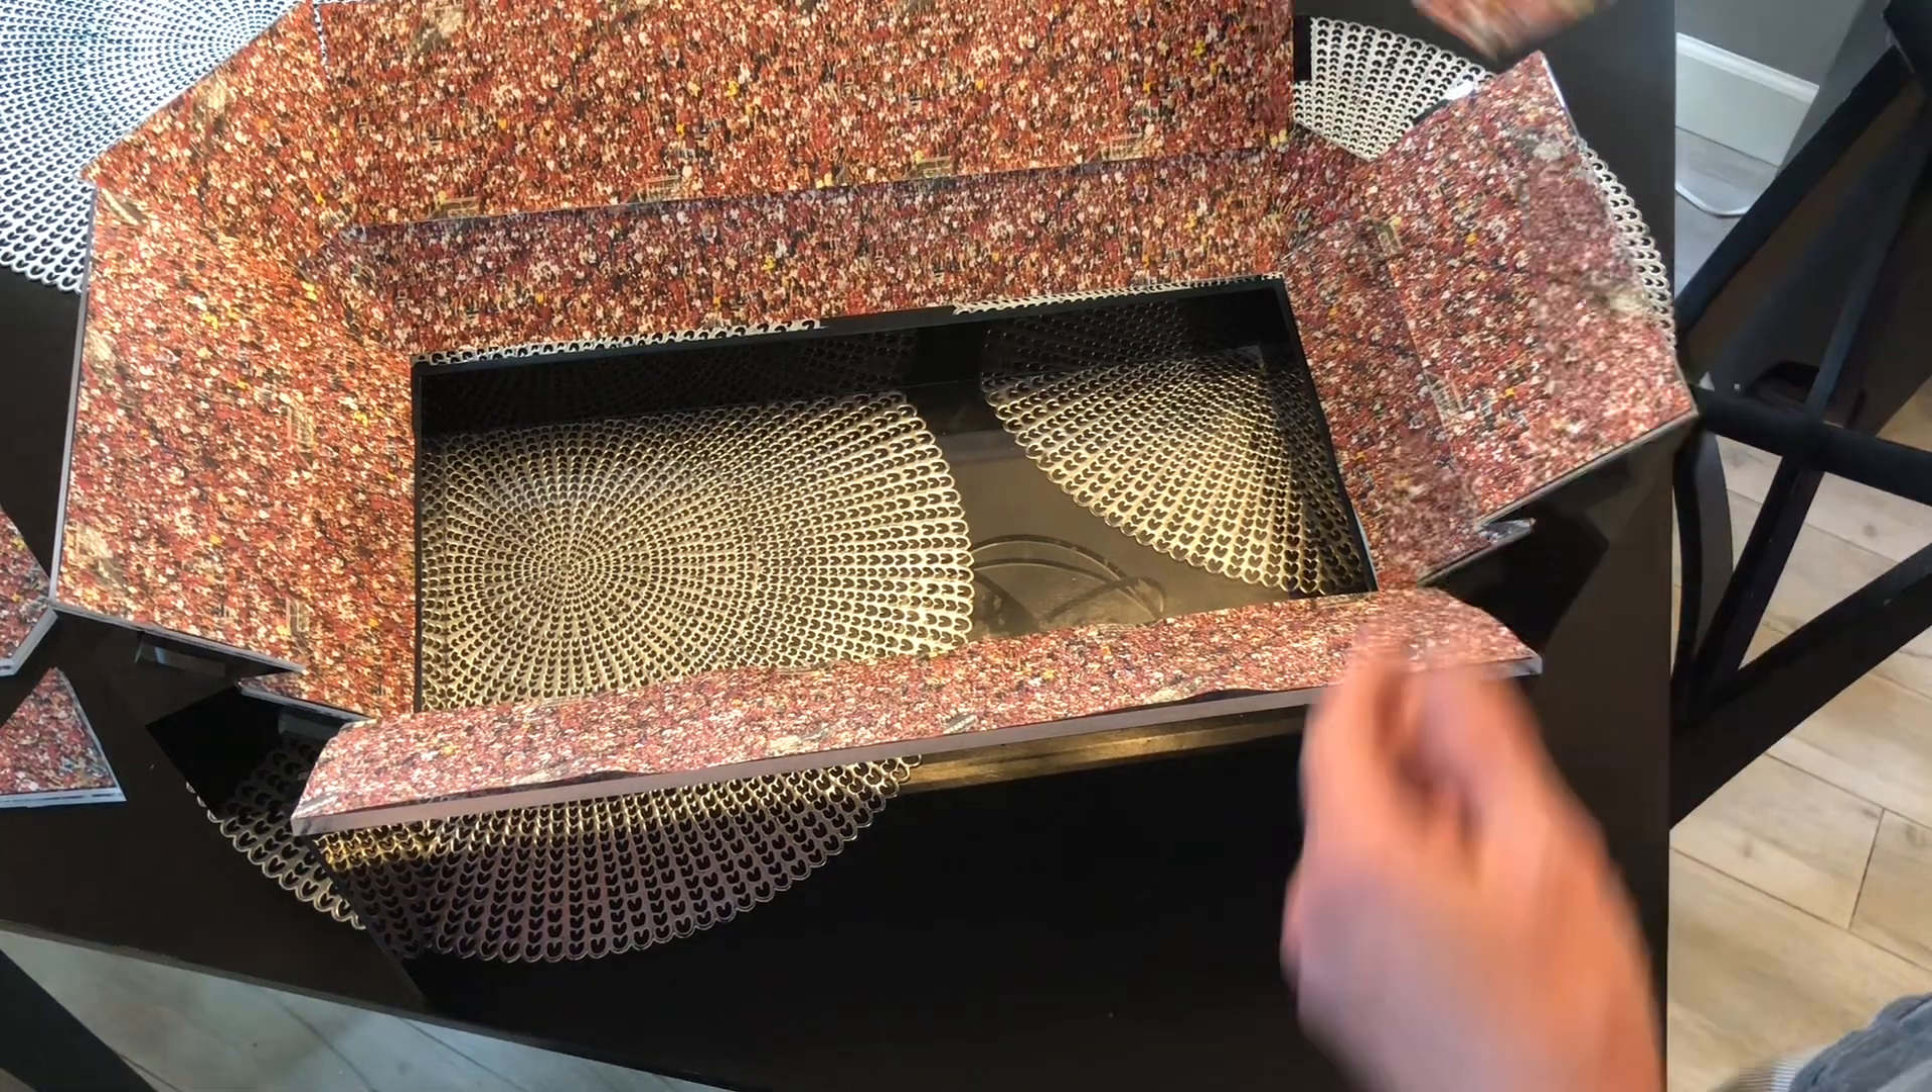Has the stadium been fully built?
No.